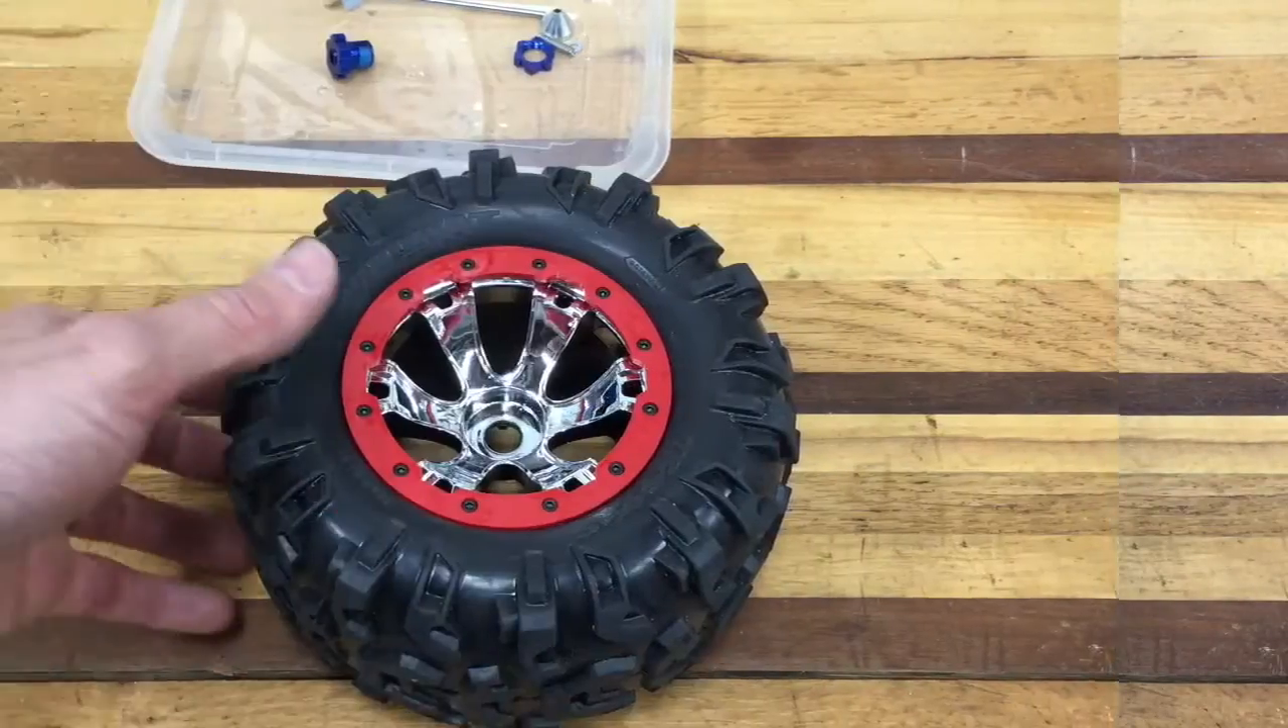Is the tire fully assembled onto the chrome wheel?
Yes.